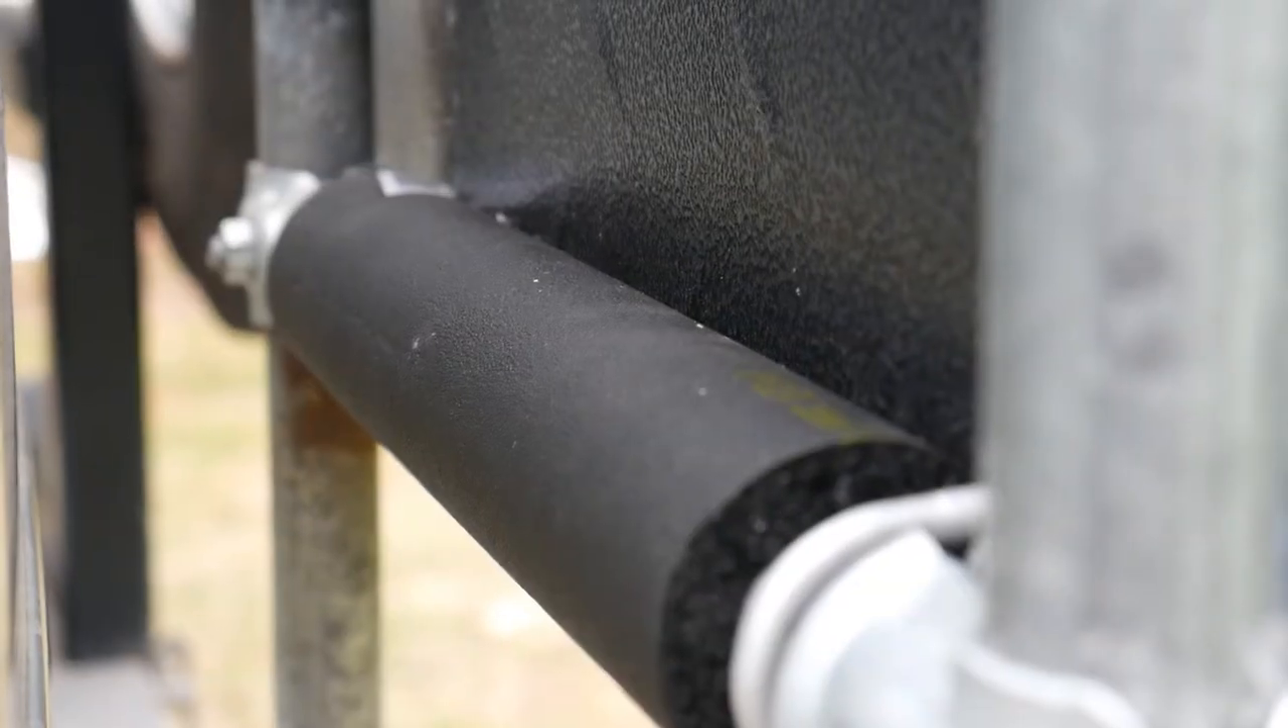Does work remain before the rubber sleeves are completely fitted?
No.